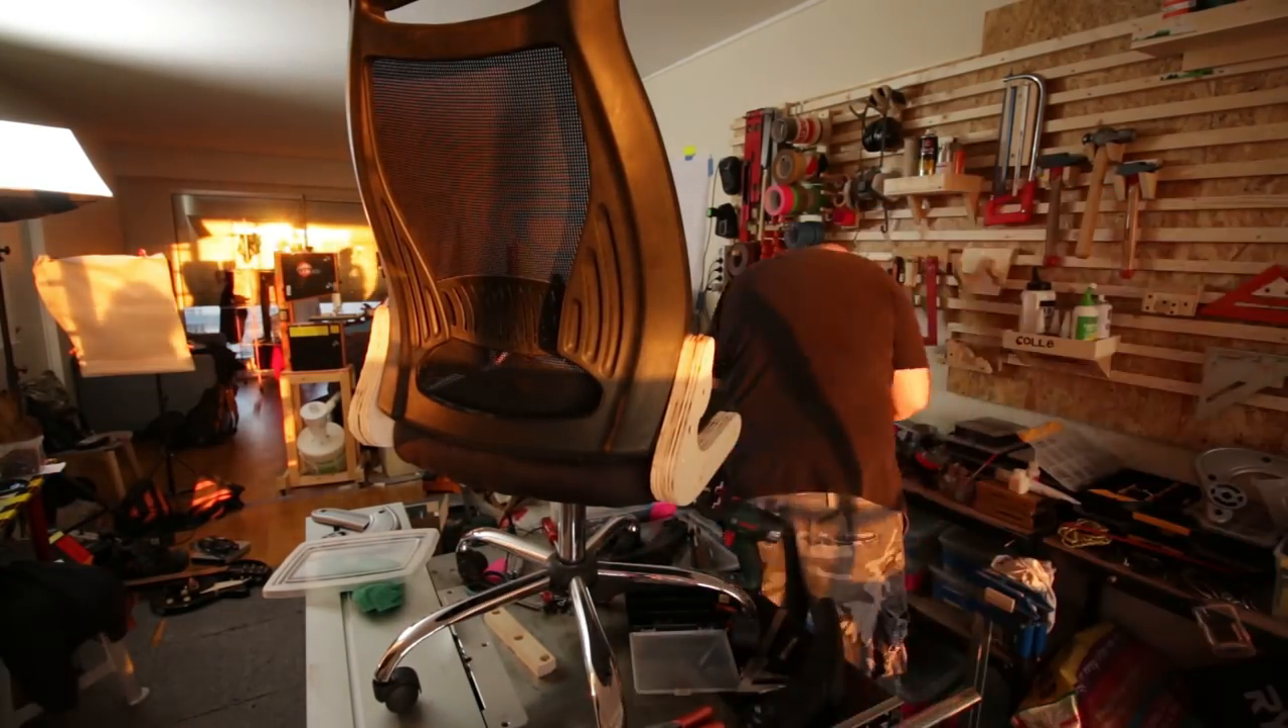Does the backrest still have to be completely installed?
No.